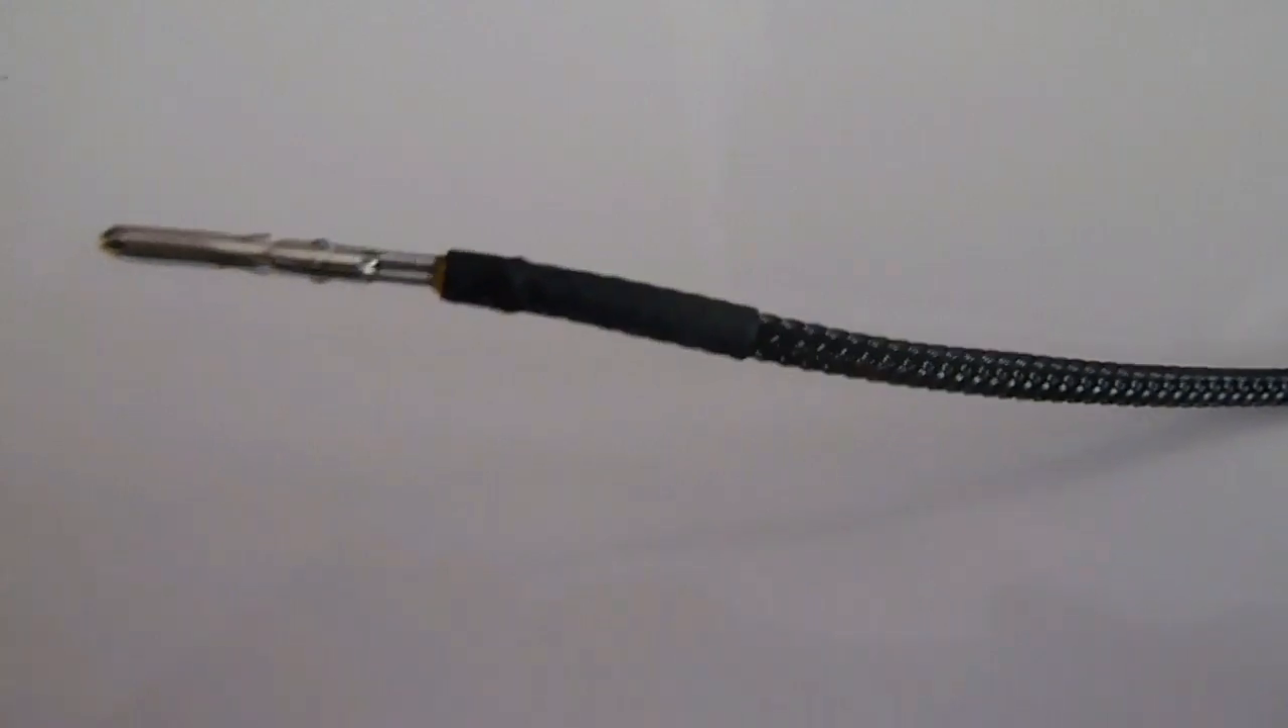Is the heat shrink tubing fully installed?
Yes.